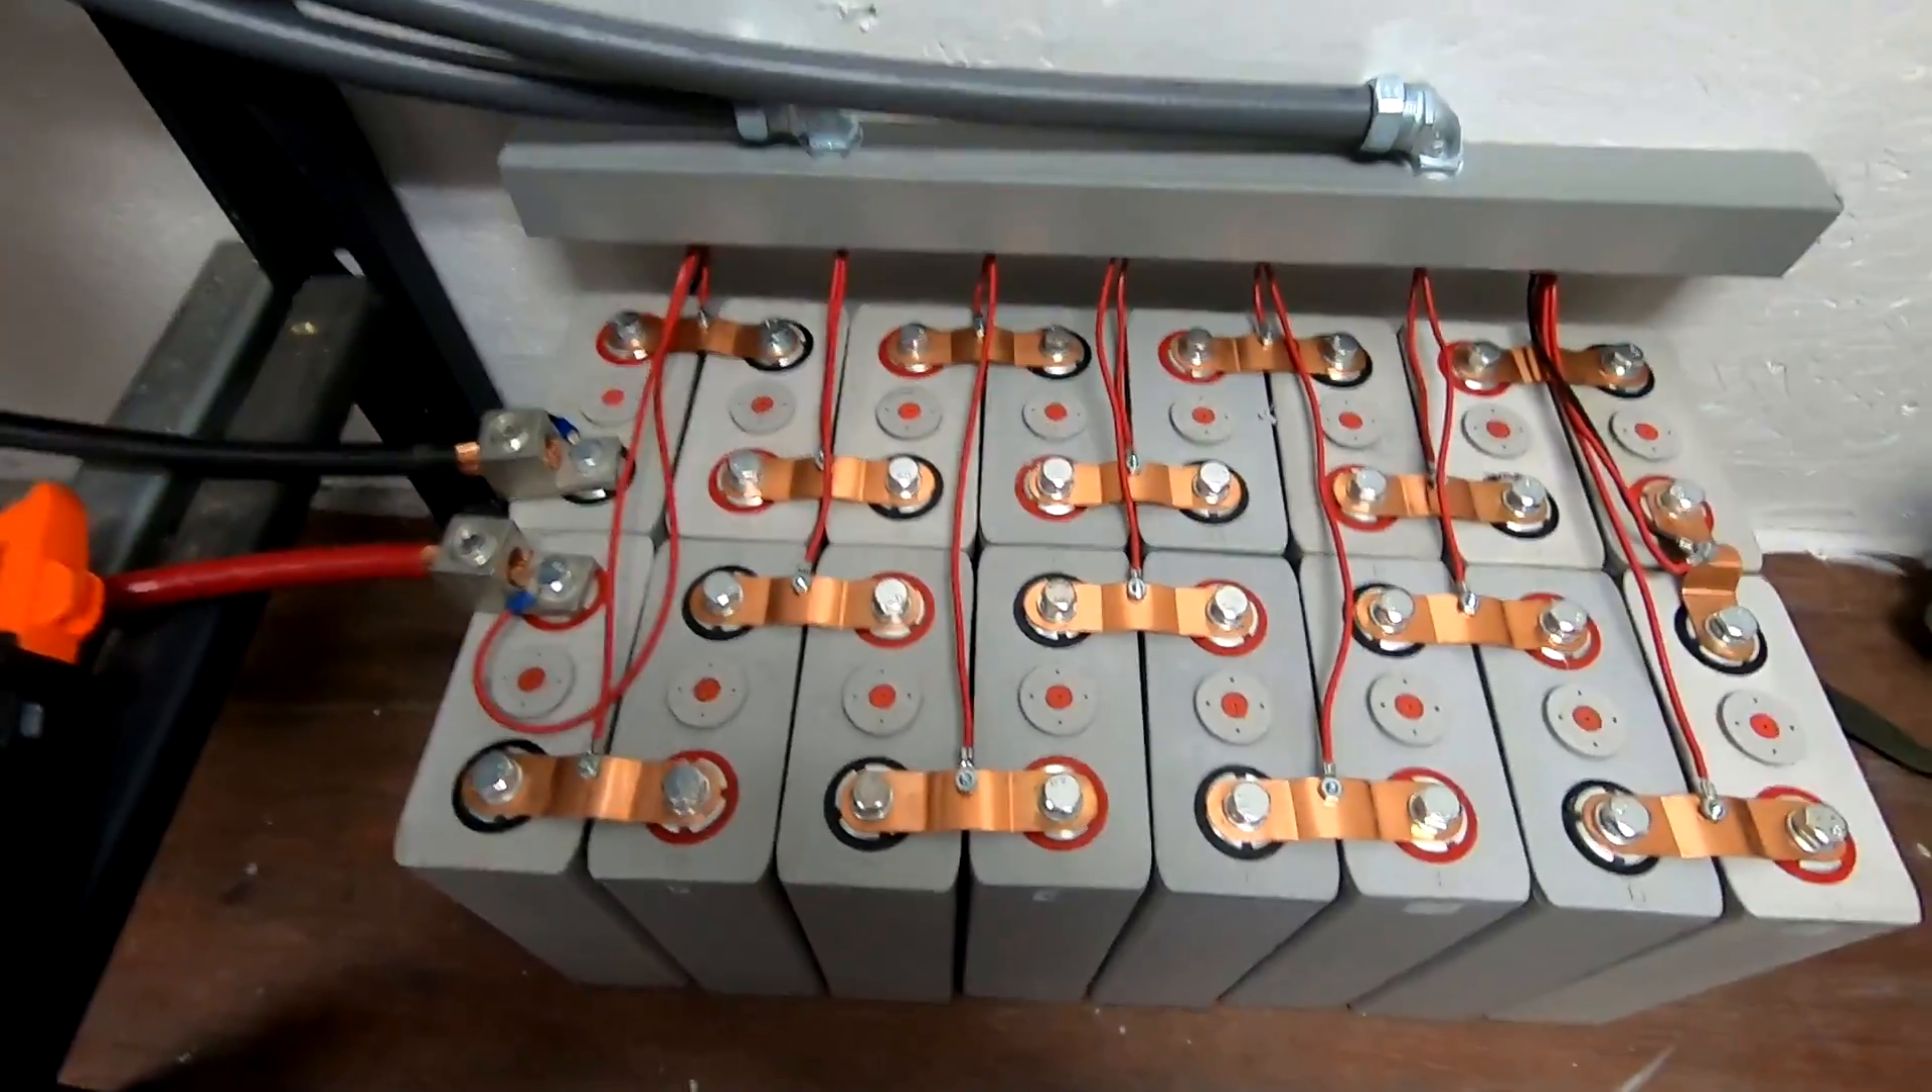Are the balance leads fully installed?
Yes.